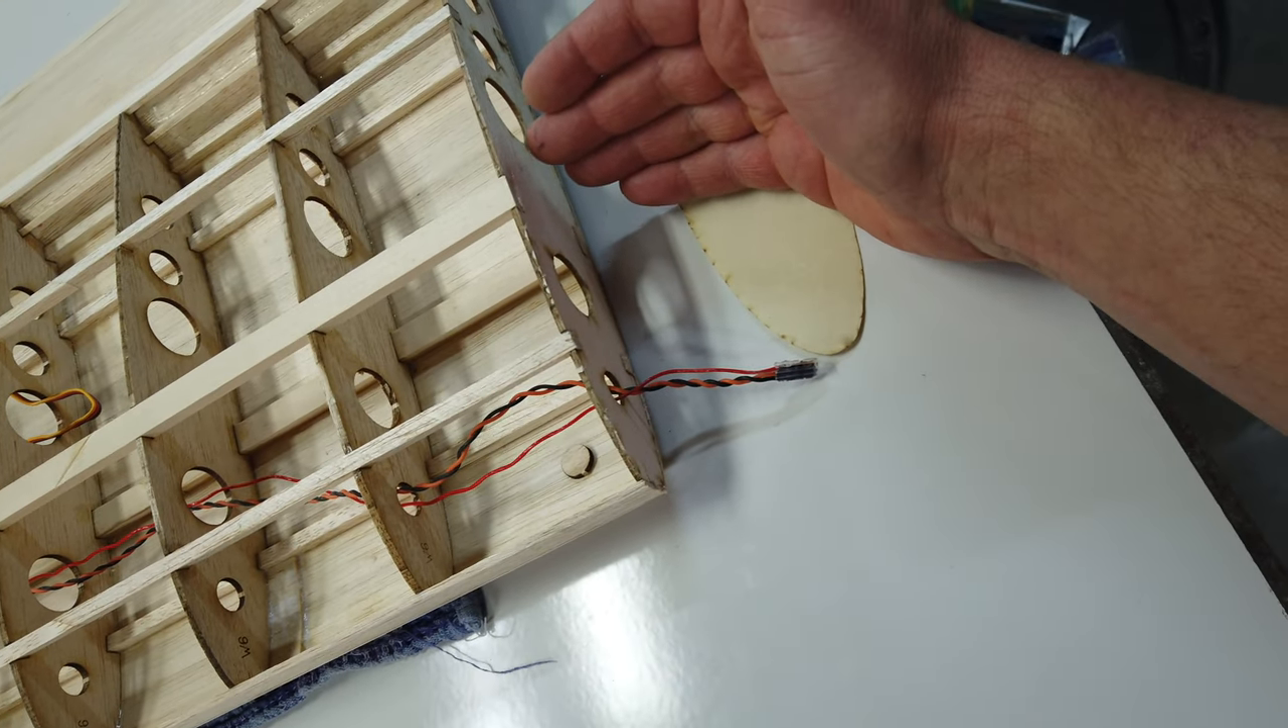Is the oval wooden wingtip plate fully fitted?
No.